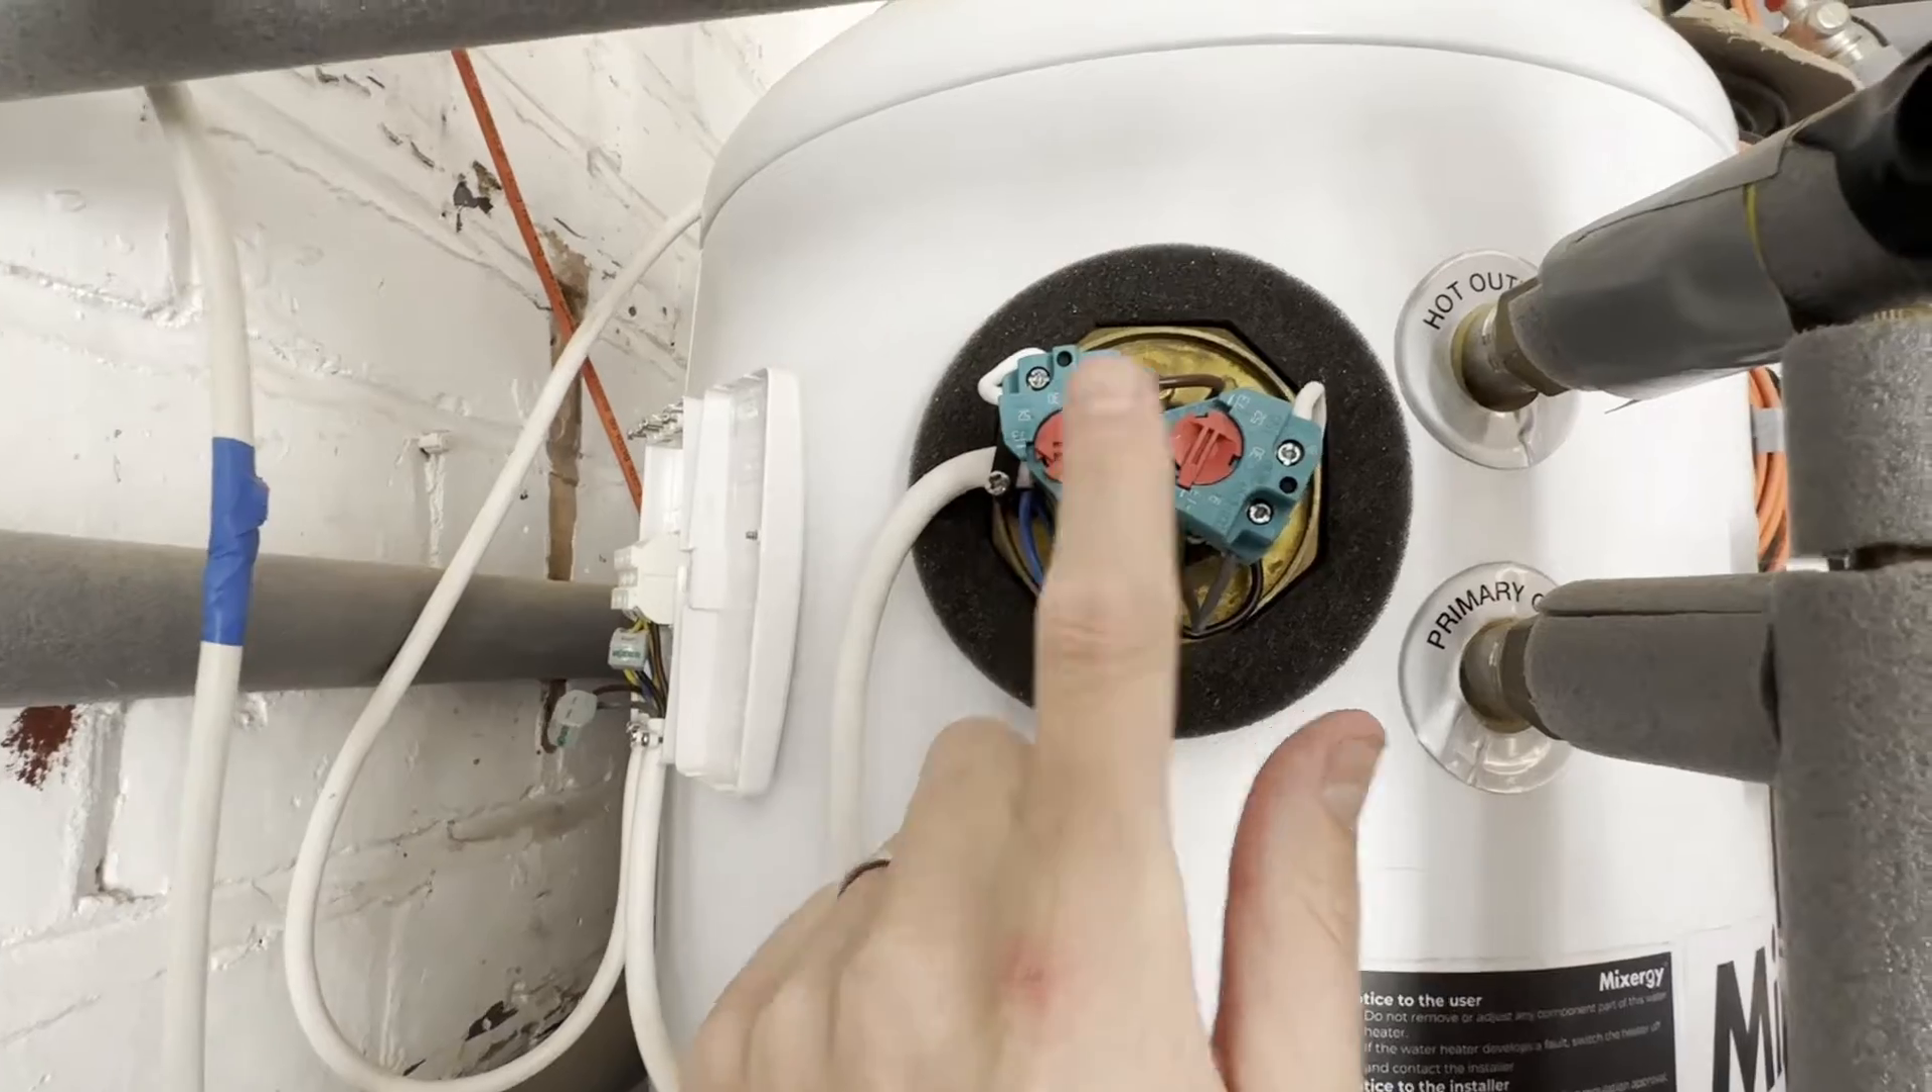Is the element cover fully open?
Yes.